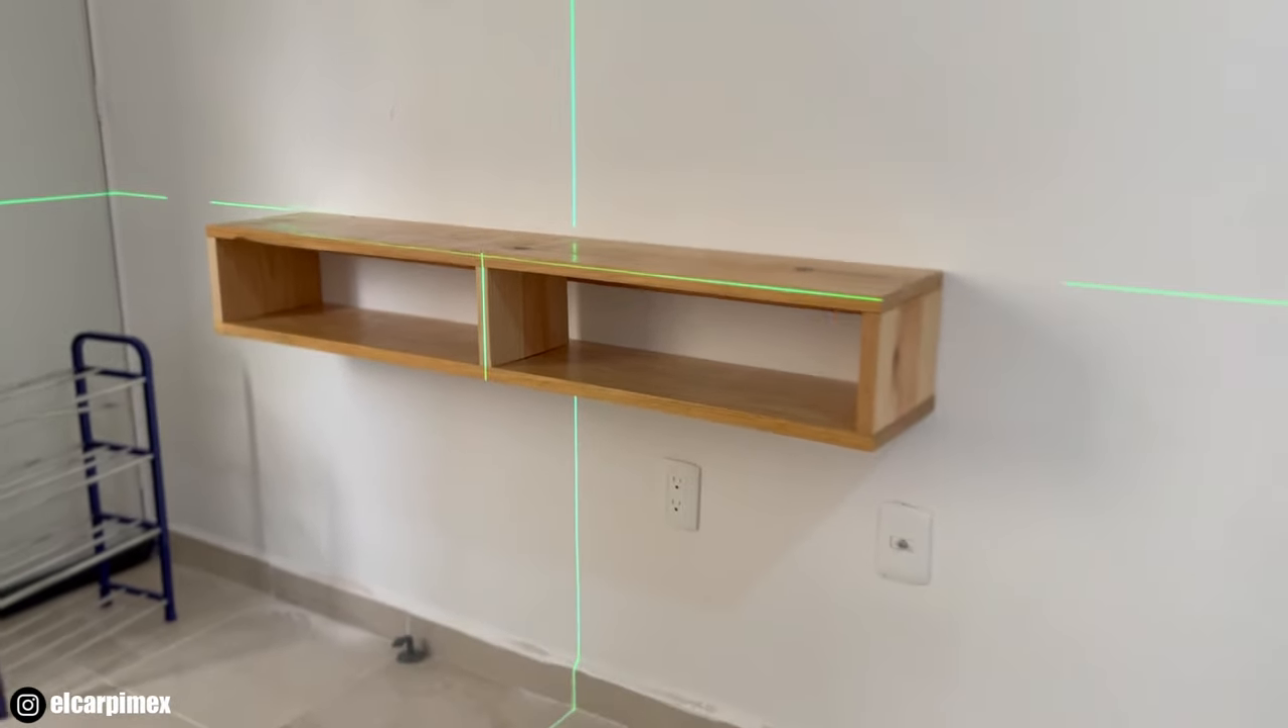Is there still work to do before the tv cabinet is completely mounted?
No.